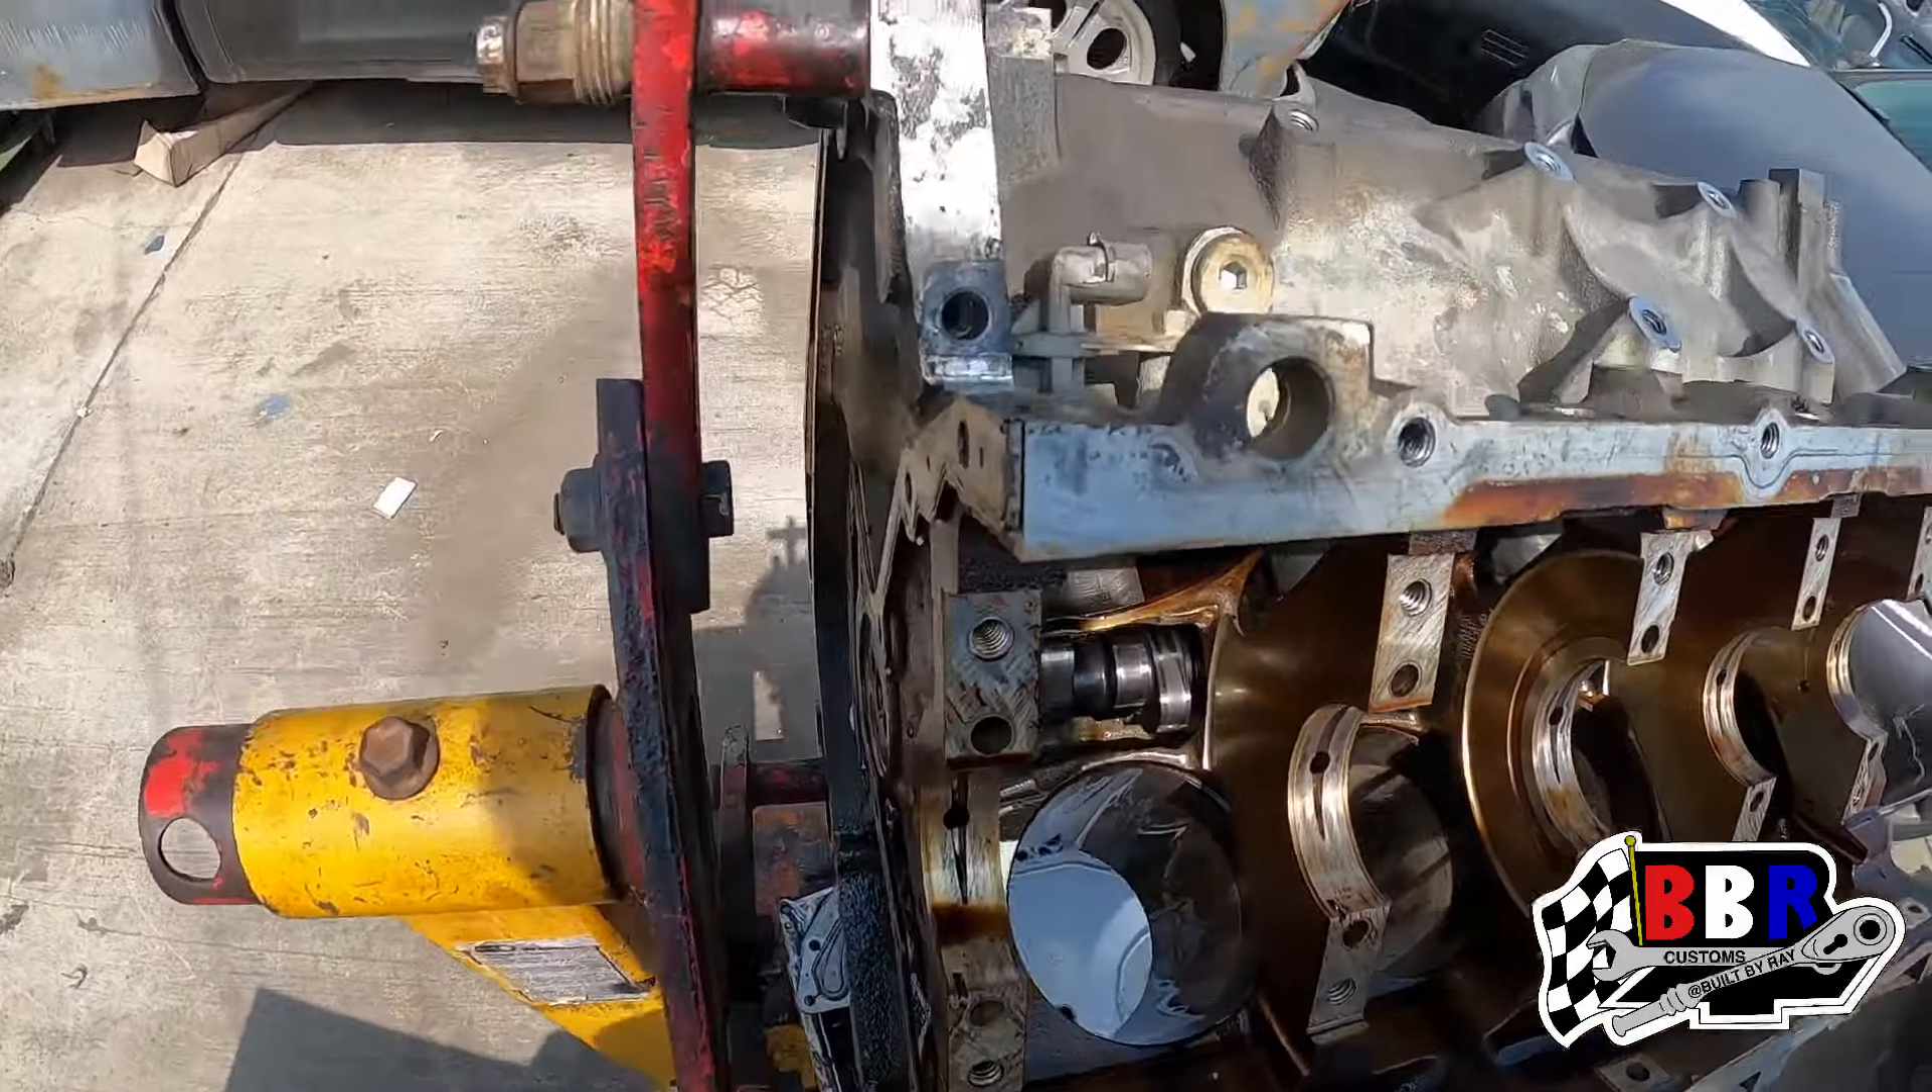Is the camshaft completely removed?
No.